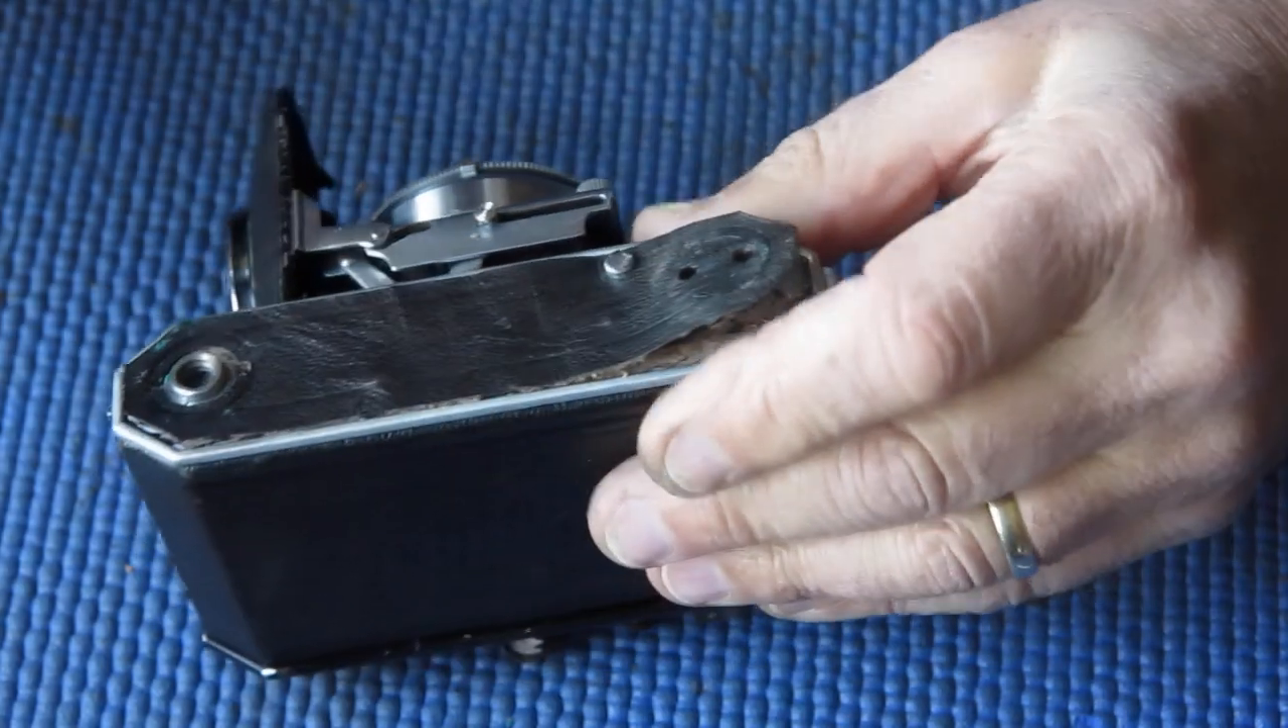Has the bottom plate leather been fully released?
No.